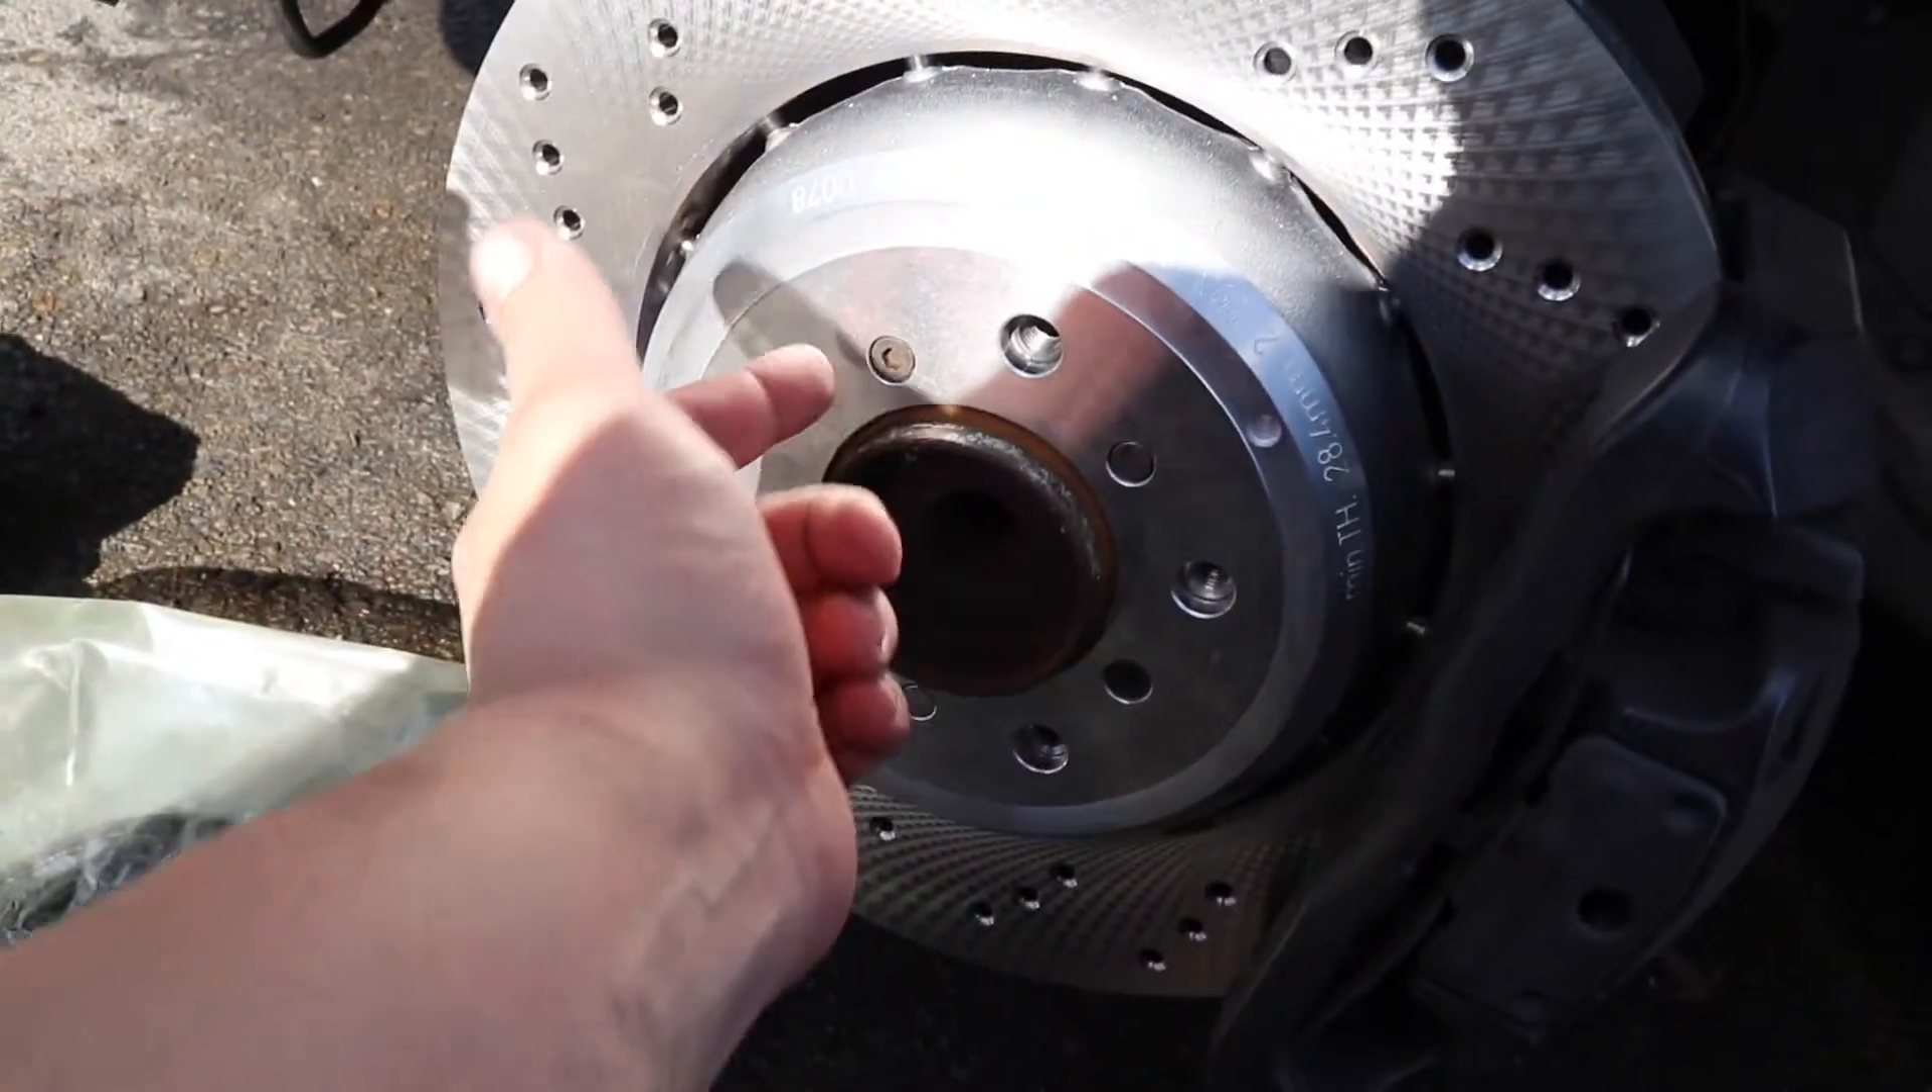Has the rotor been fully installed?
Yes.